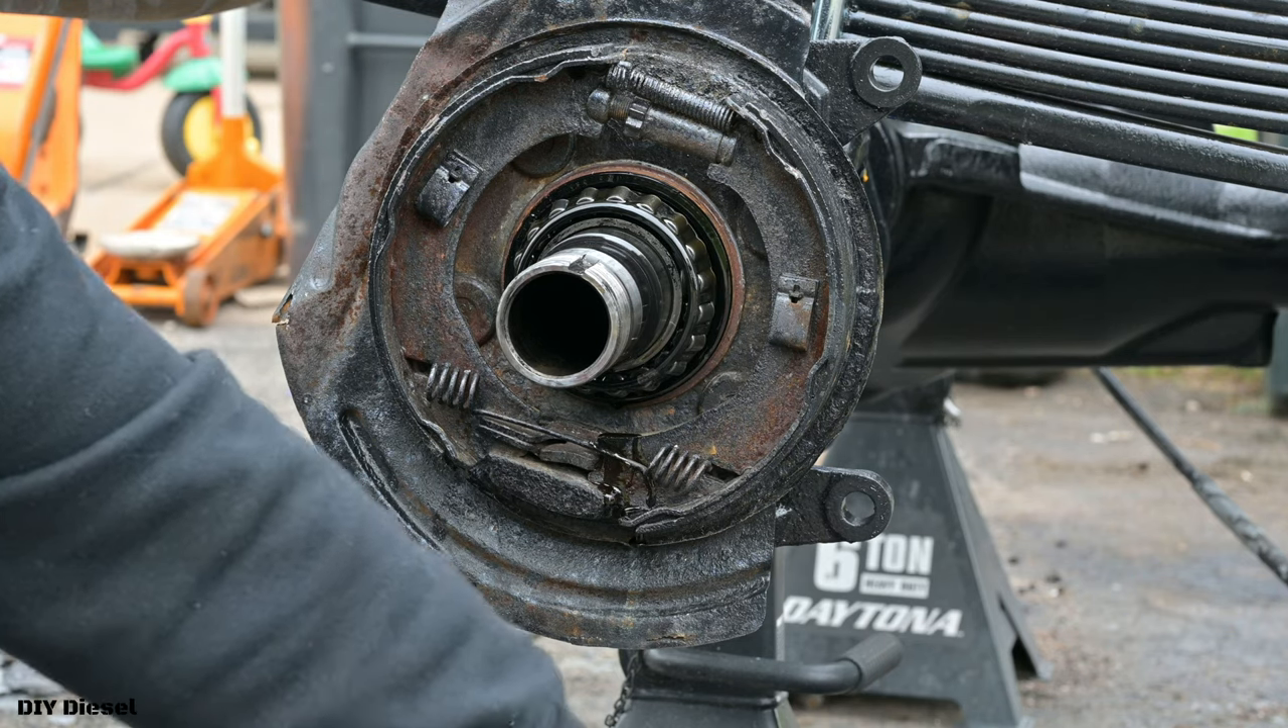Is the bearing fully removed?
No.